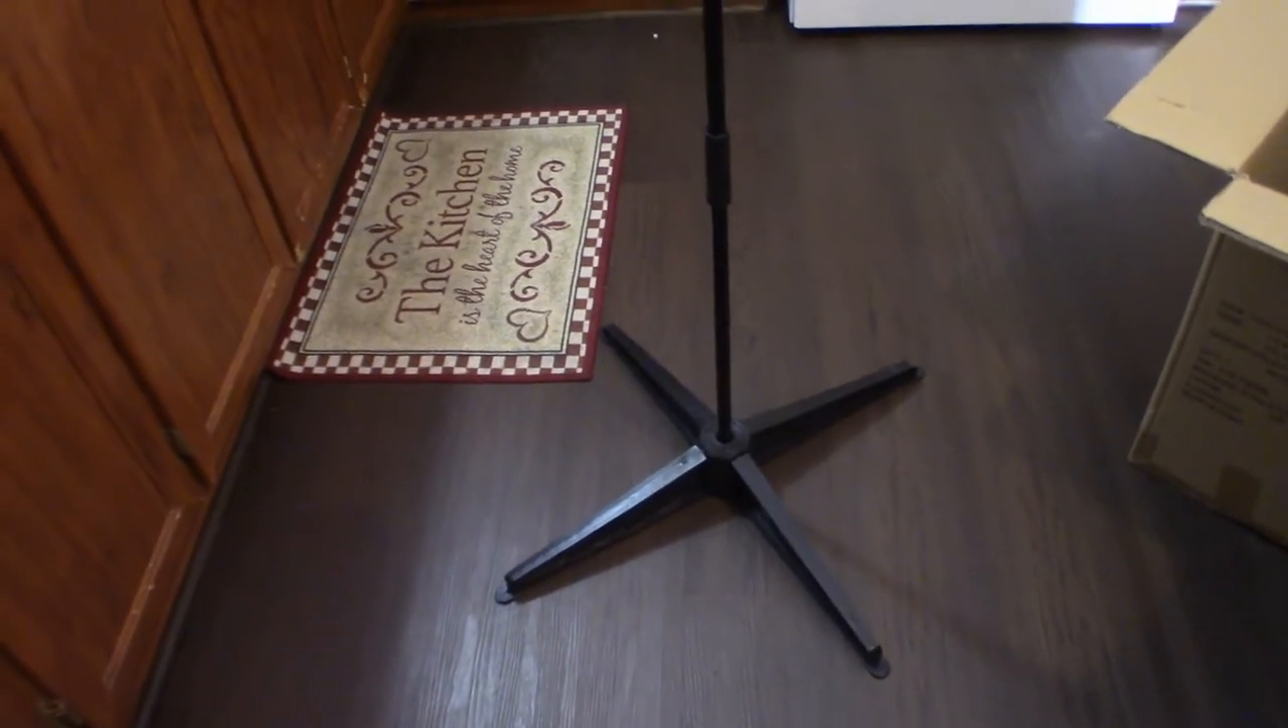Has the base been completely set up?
Yes.